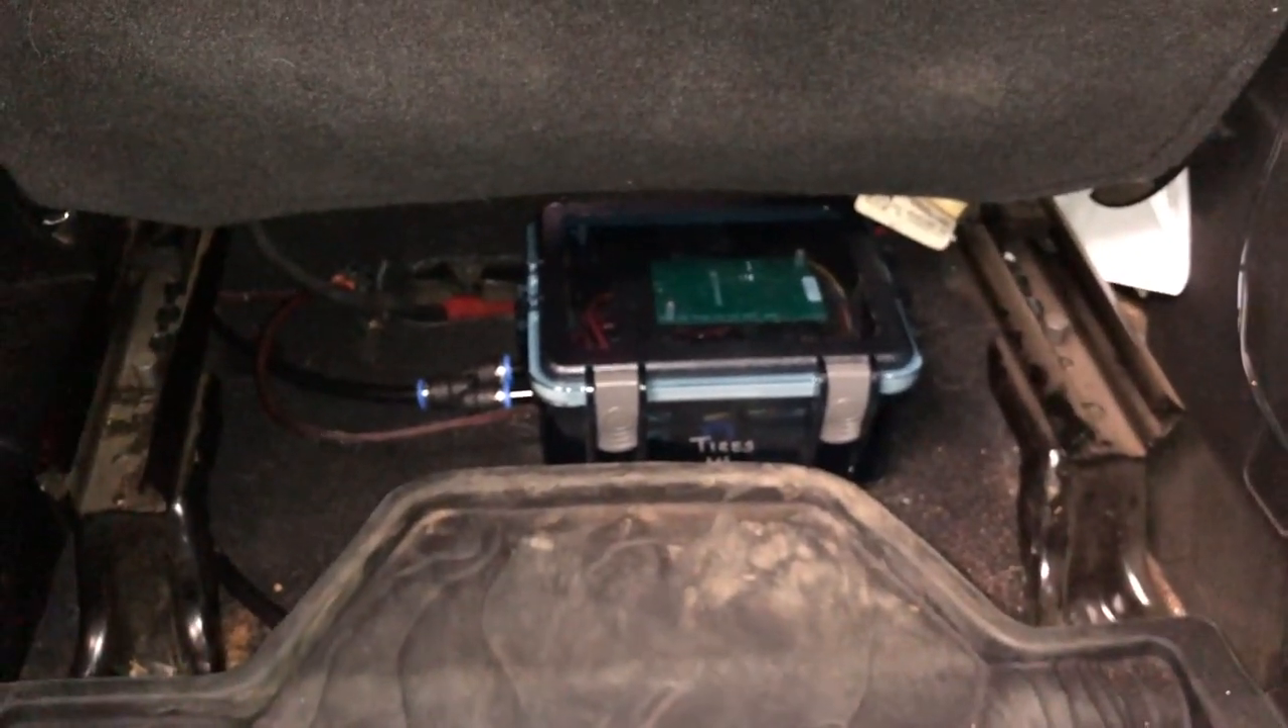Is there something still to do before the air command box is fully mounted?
No.